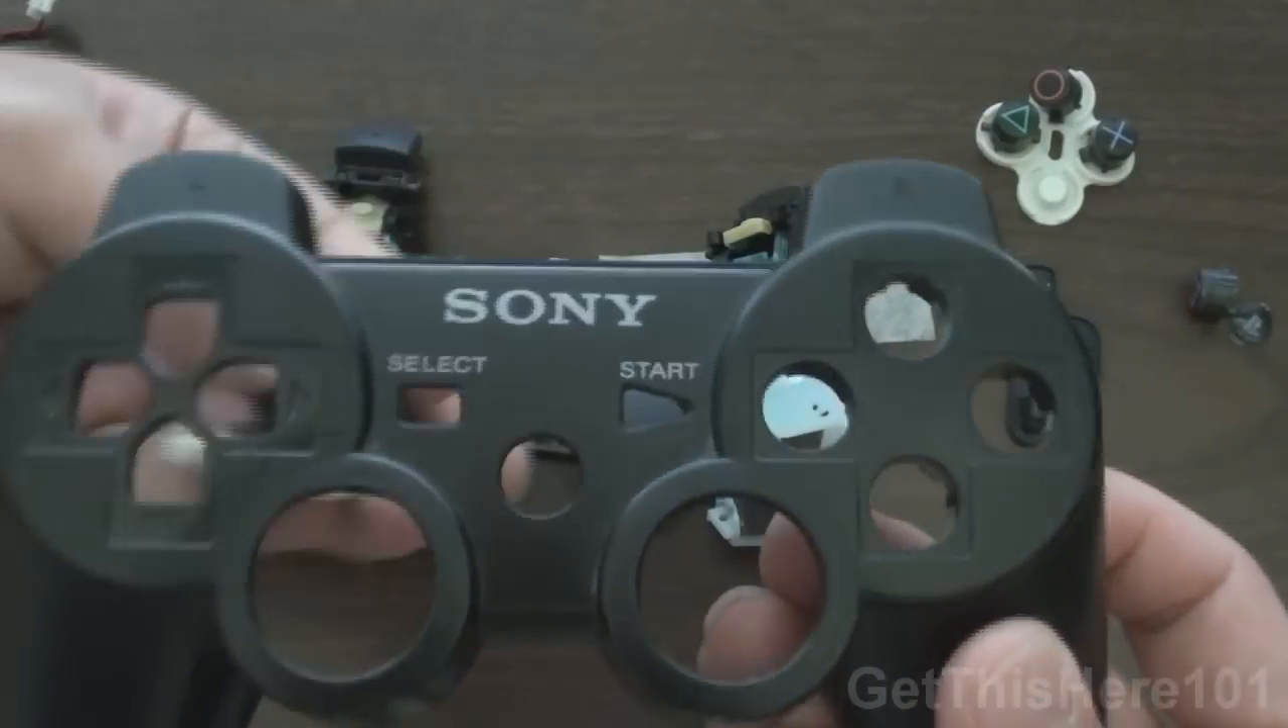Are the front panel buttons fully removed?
Yes.